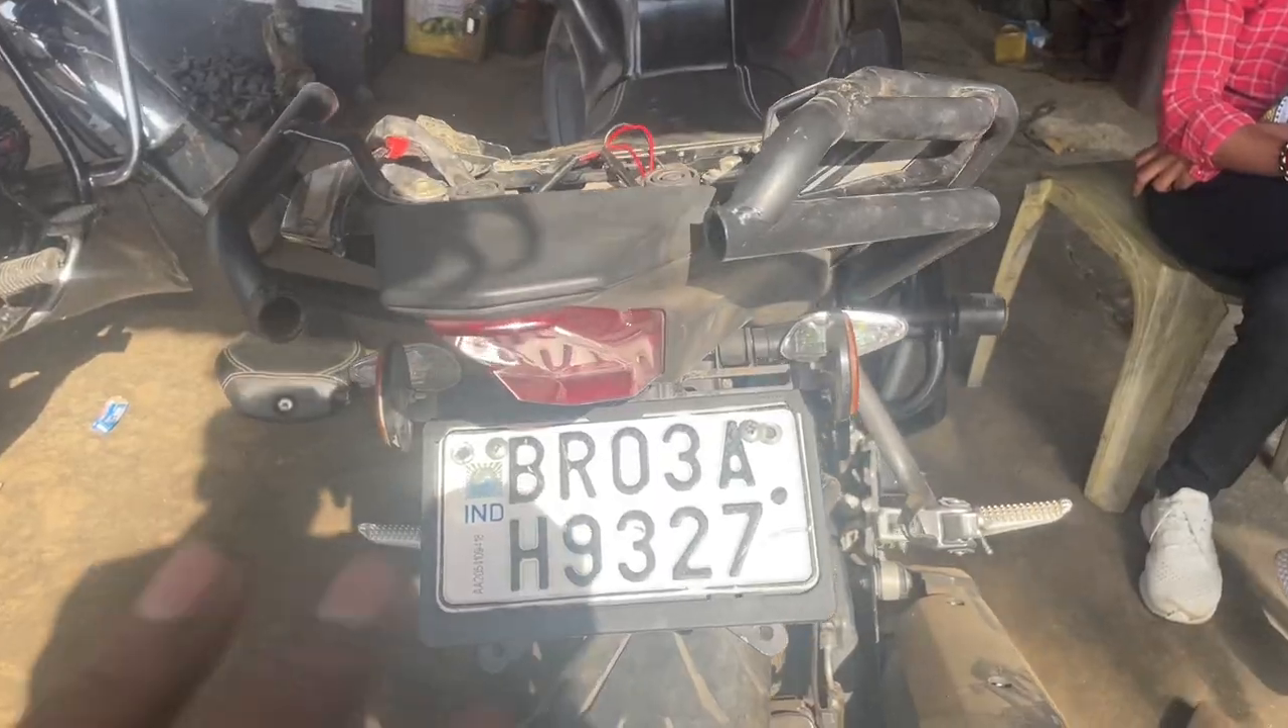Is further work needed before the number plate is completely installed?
No.